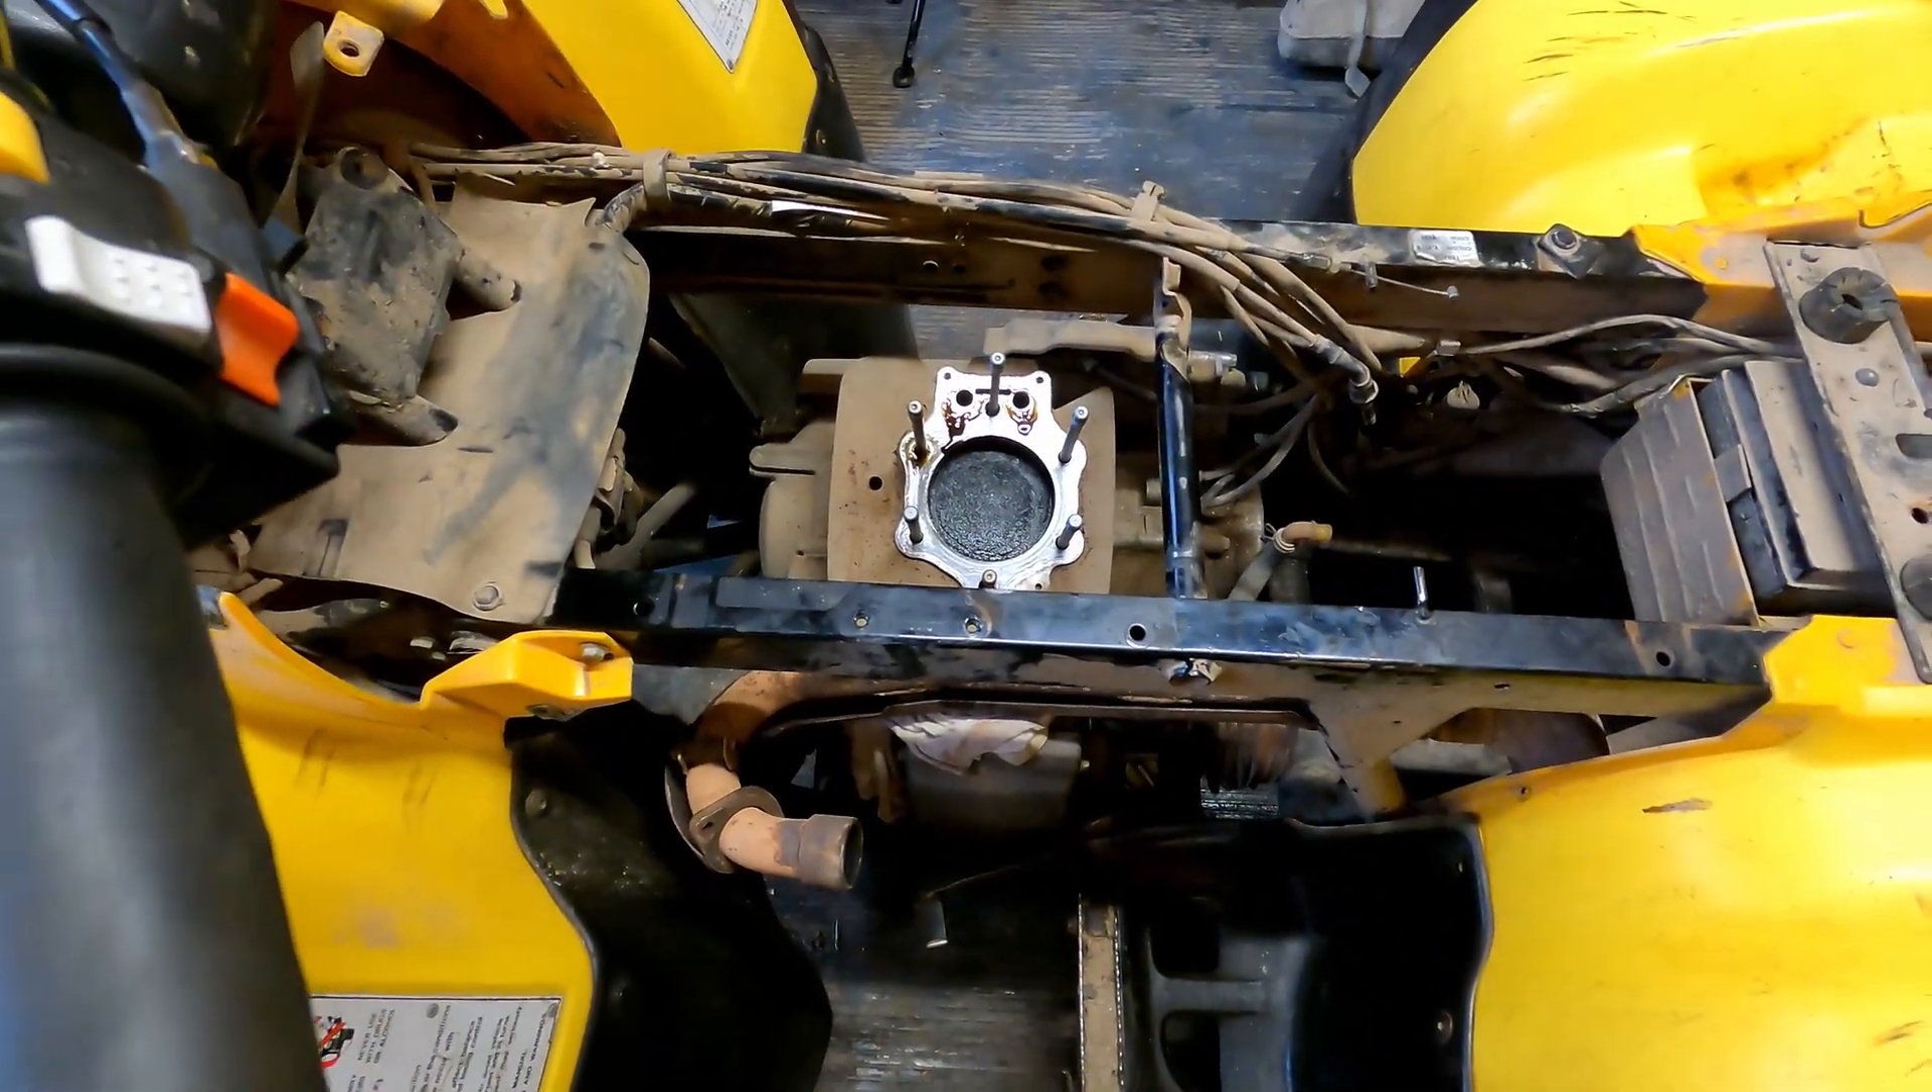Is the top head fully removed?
Yes.